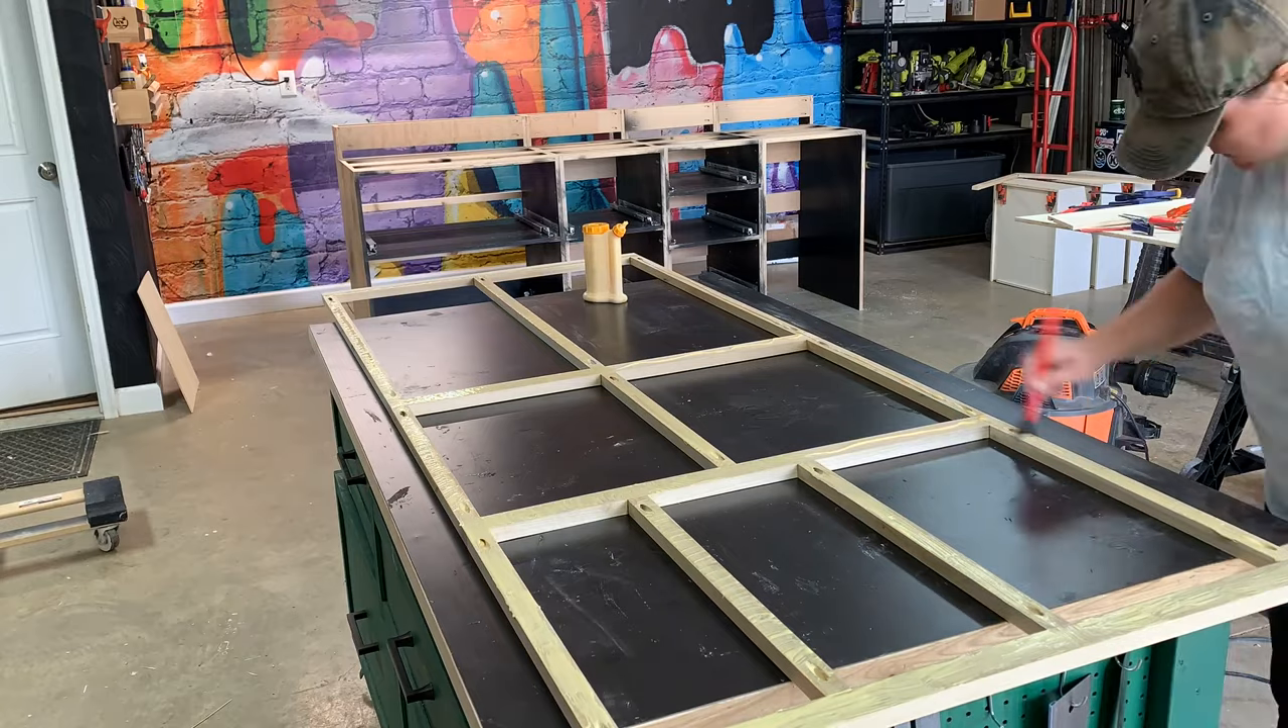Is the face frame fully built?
Yes.